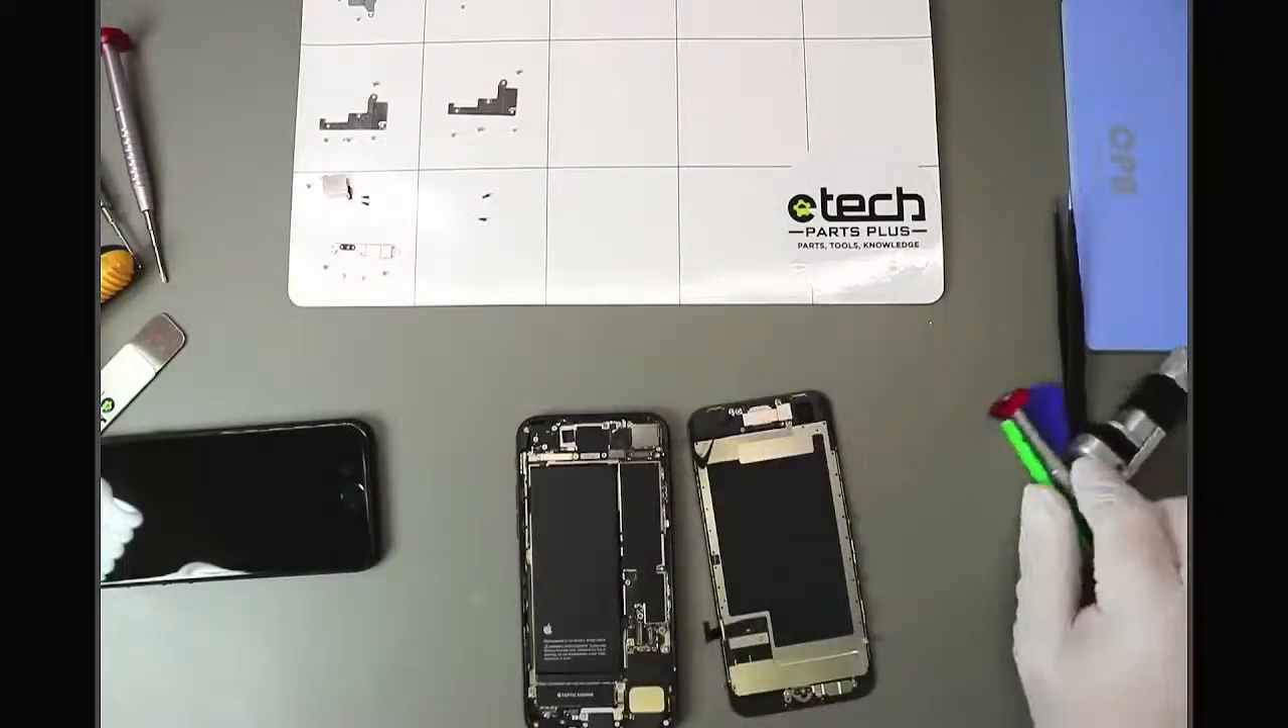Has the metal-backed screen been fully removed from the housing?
Yes.